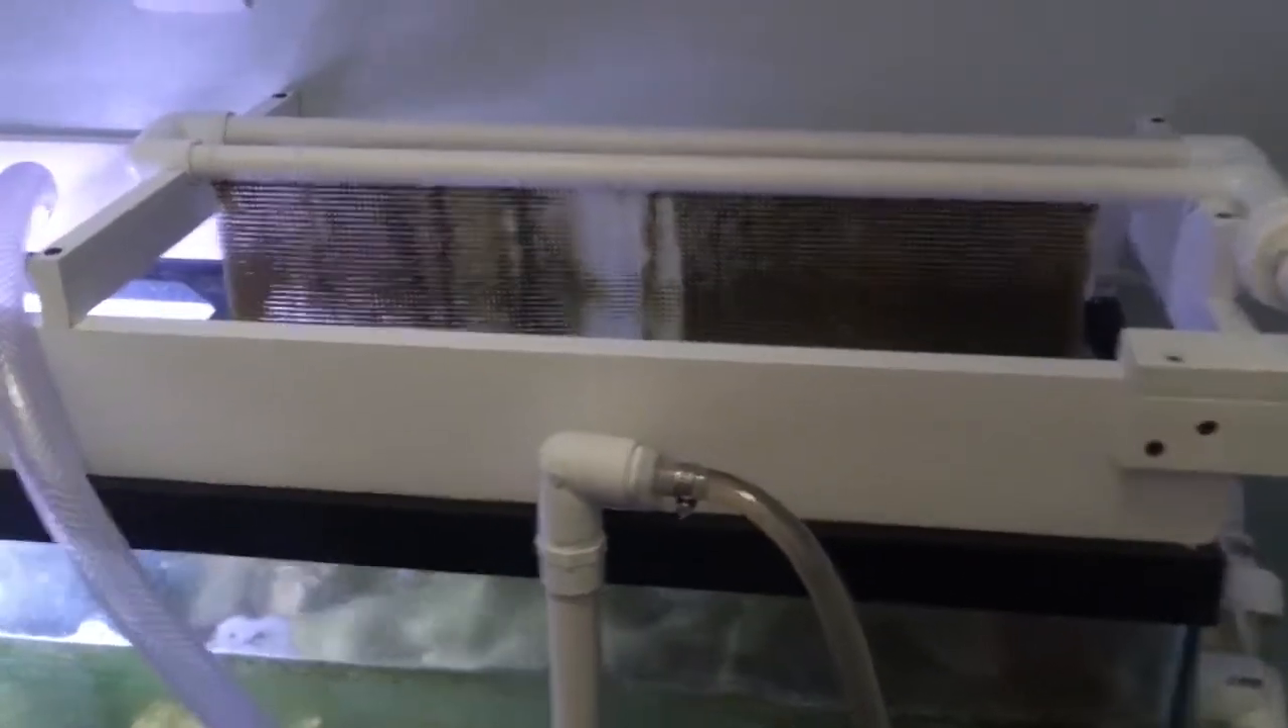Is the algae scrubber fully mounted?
Yes.